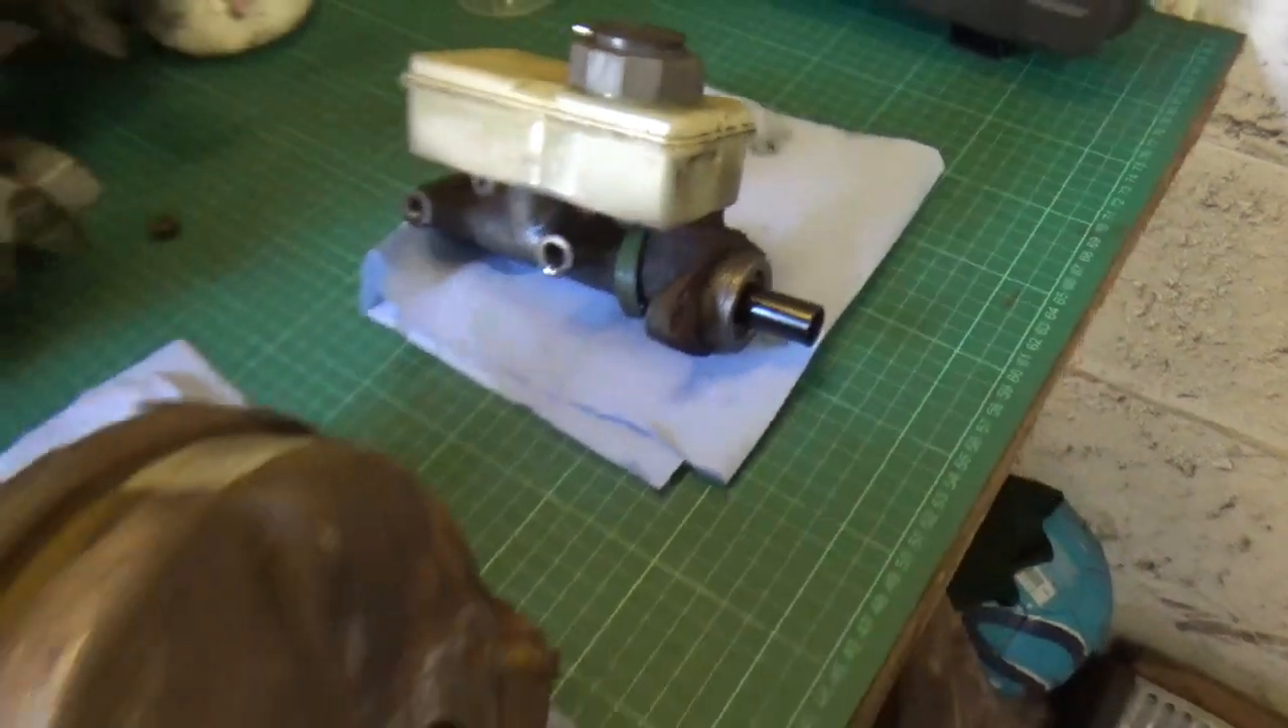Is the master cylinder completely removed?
Yes.